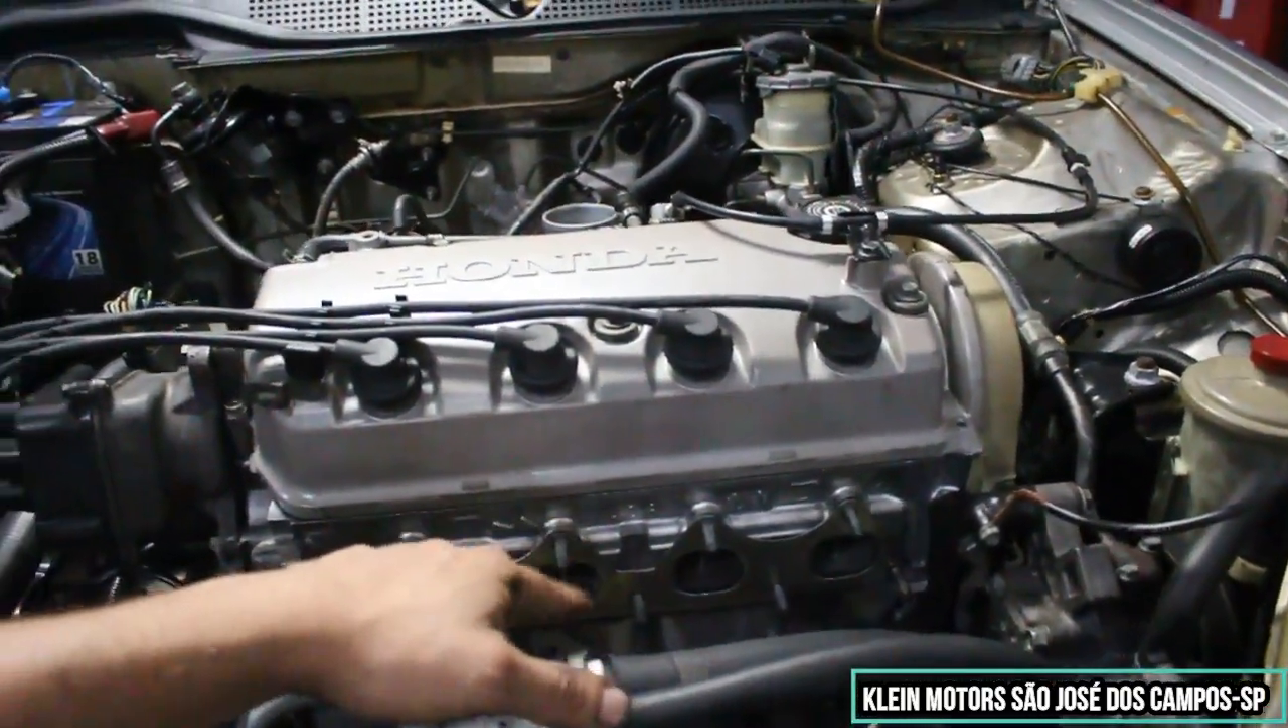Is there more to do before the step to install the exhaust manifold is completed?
Yes.